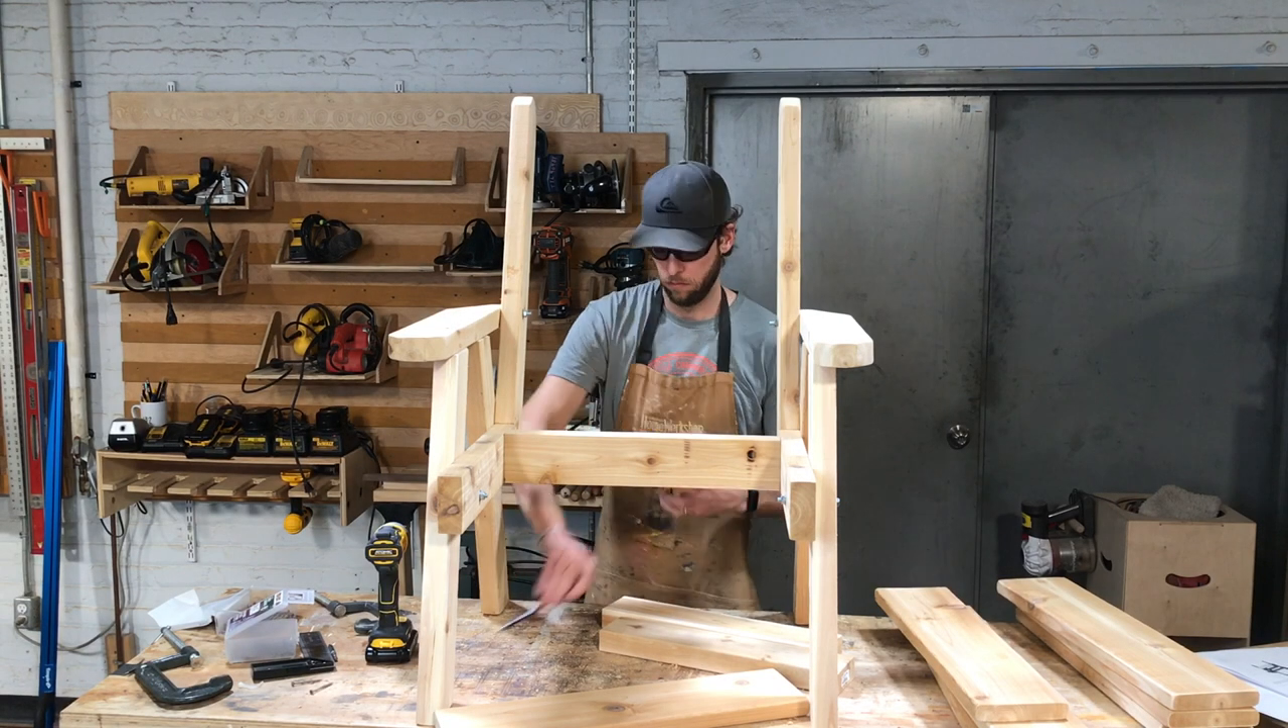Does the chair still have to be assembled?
Yes.